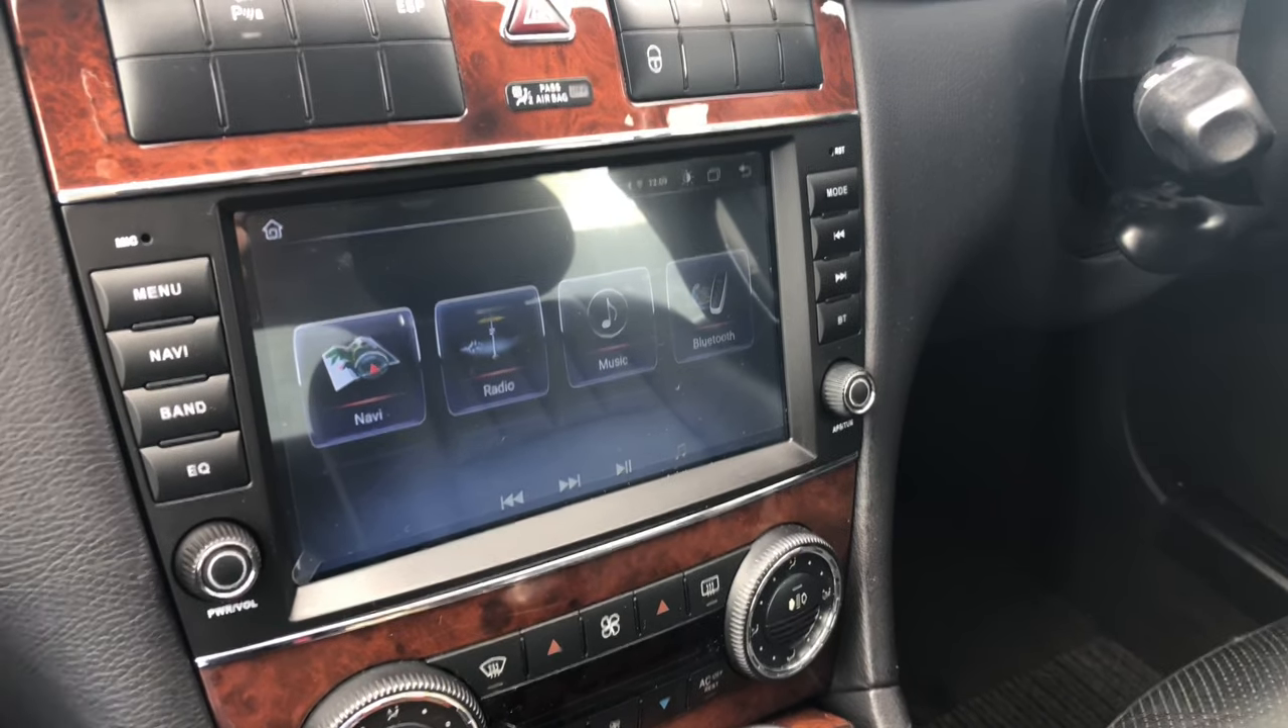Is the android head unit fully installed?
Yes.